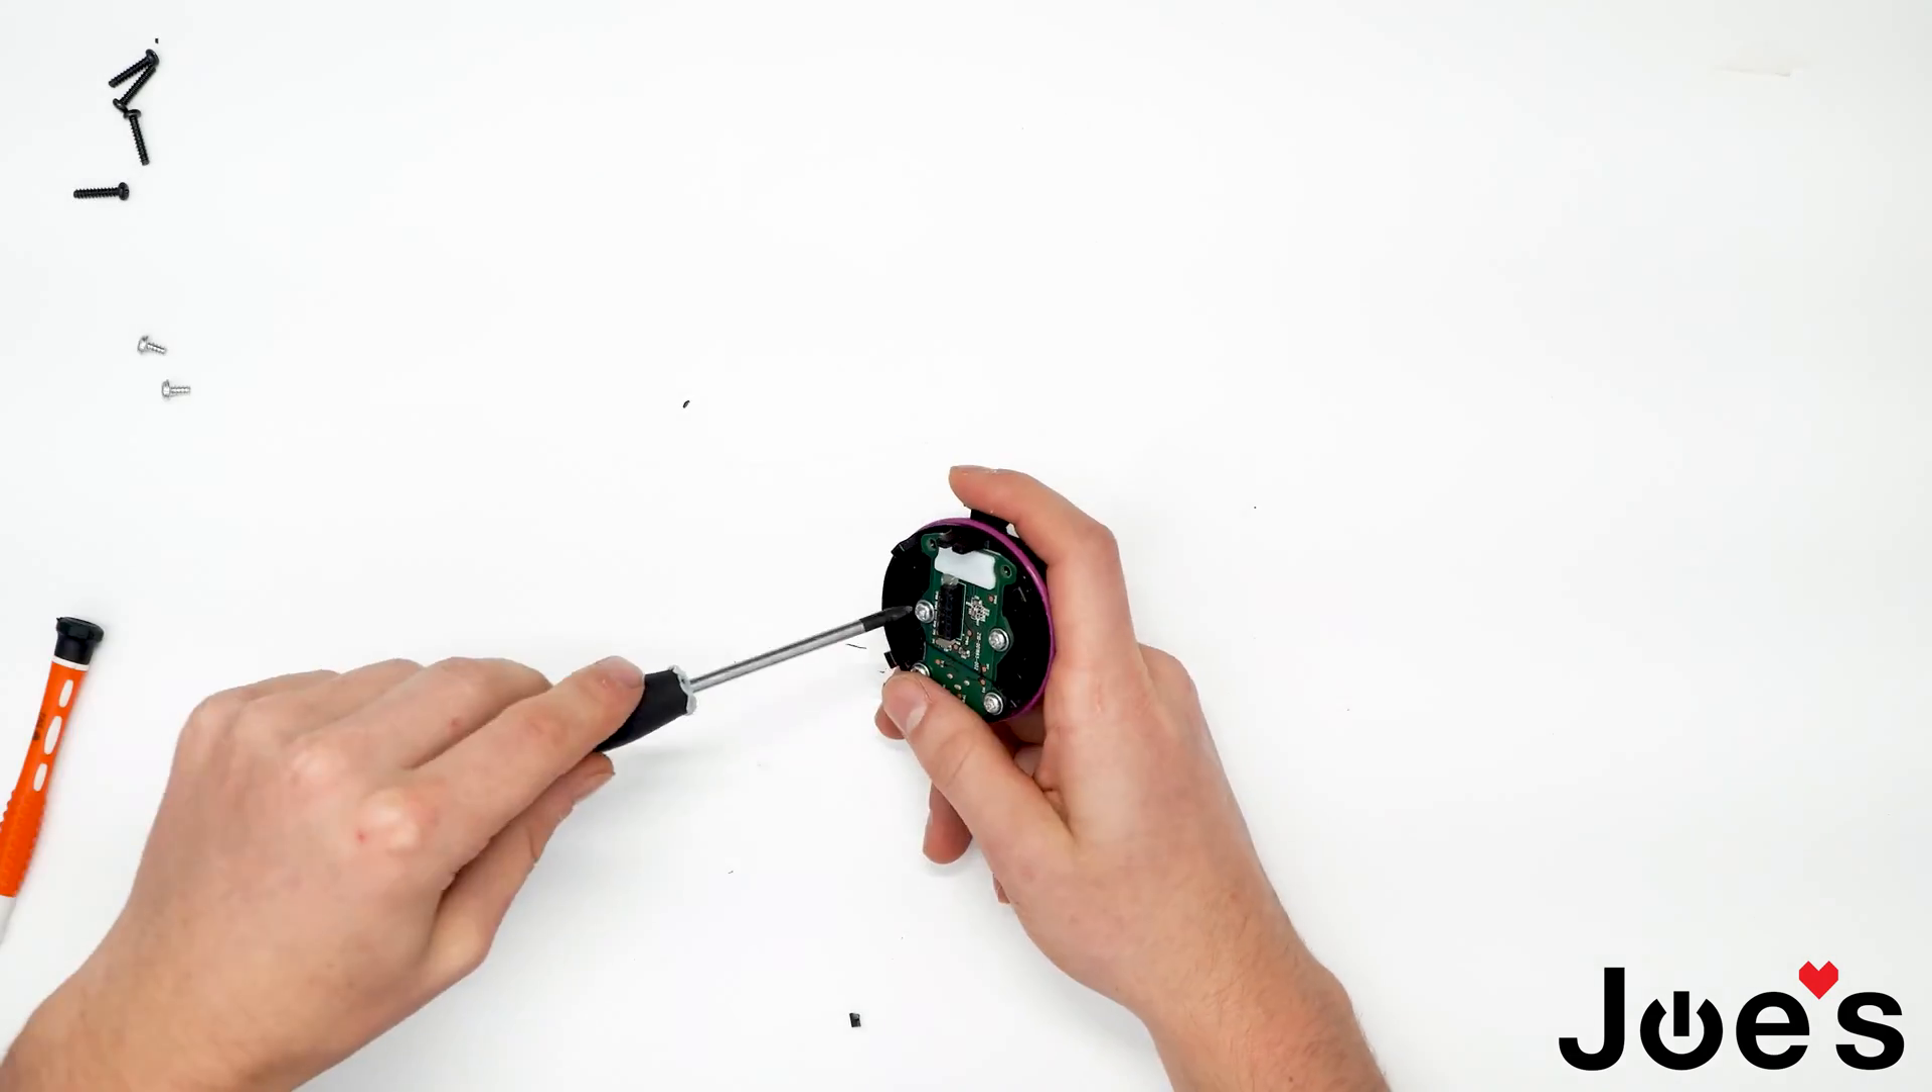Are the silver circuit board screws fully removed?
No.